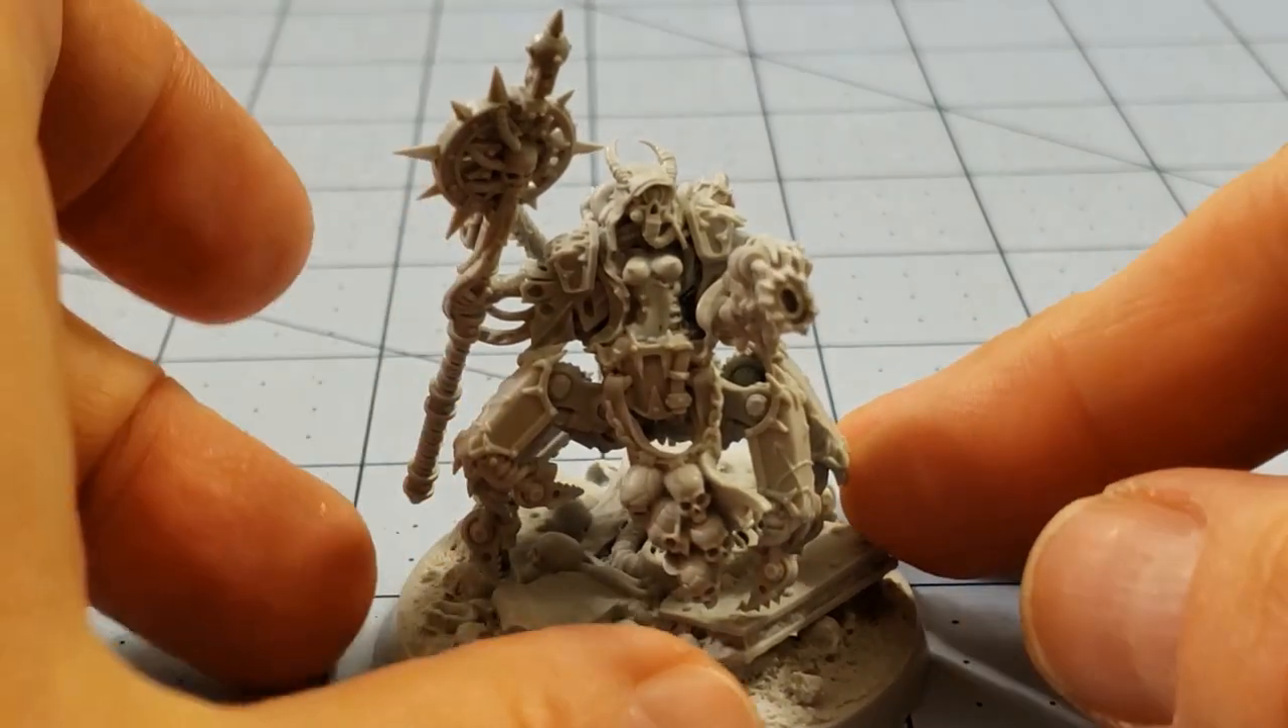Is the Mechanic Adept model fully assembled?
Yes.